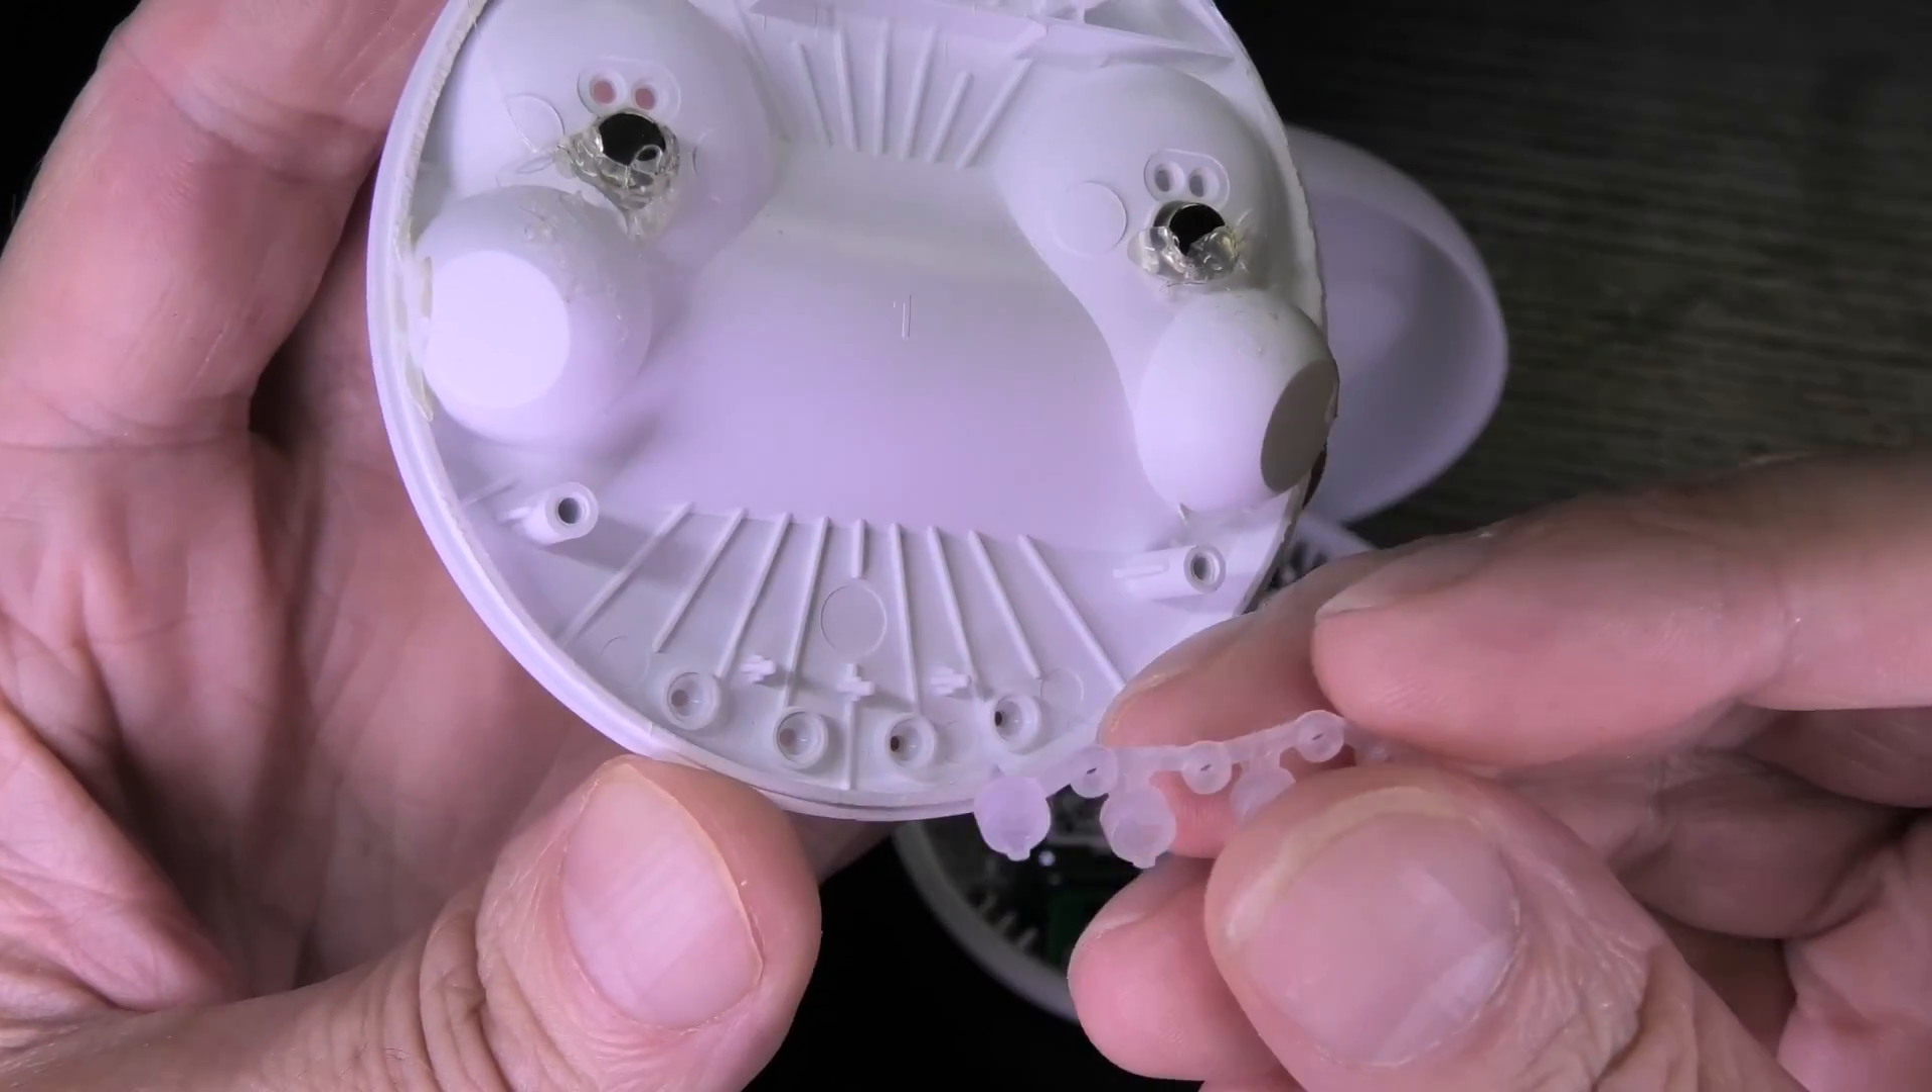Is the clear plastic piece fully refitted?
No.